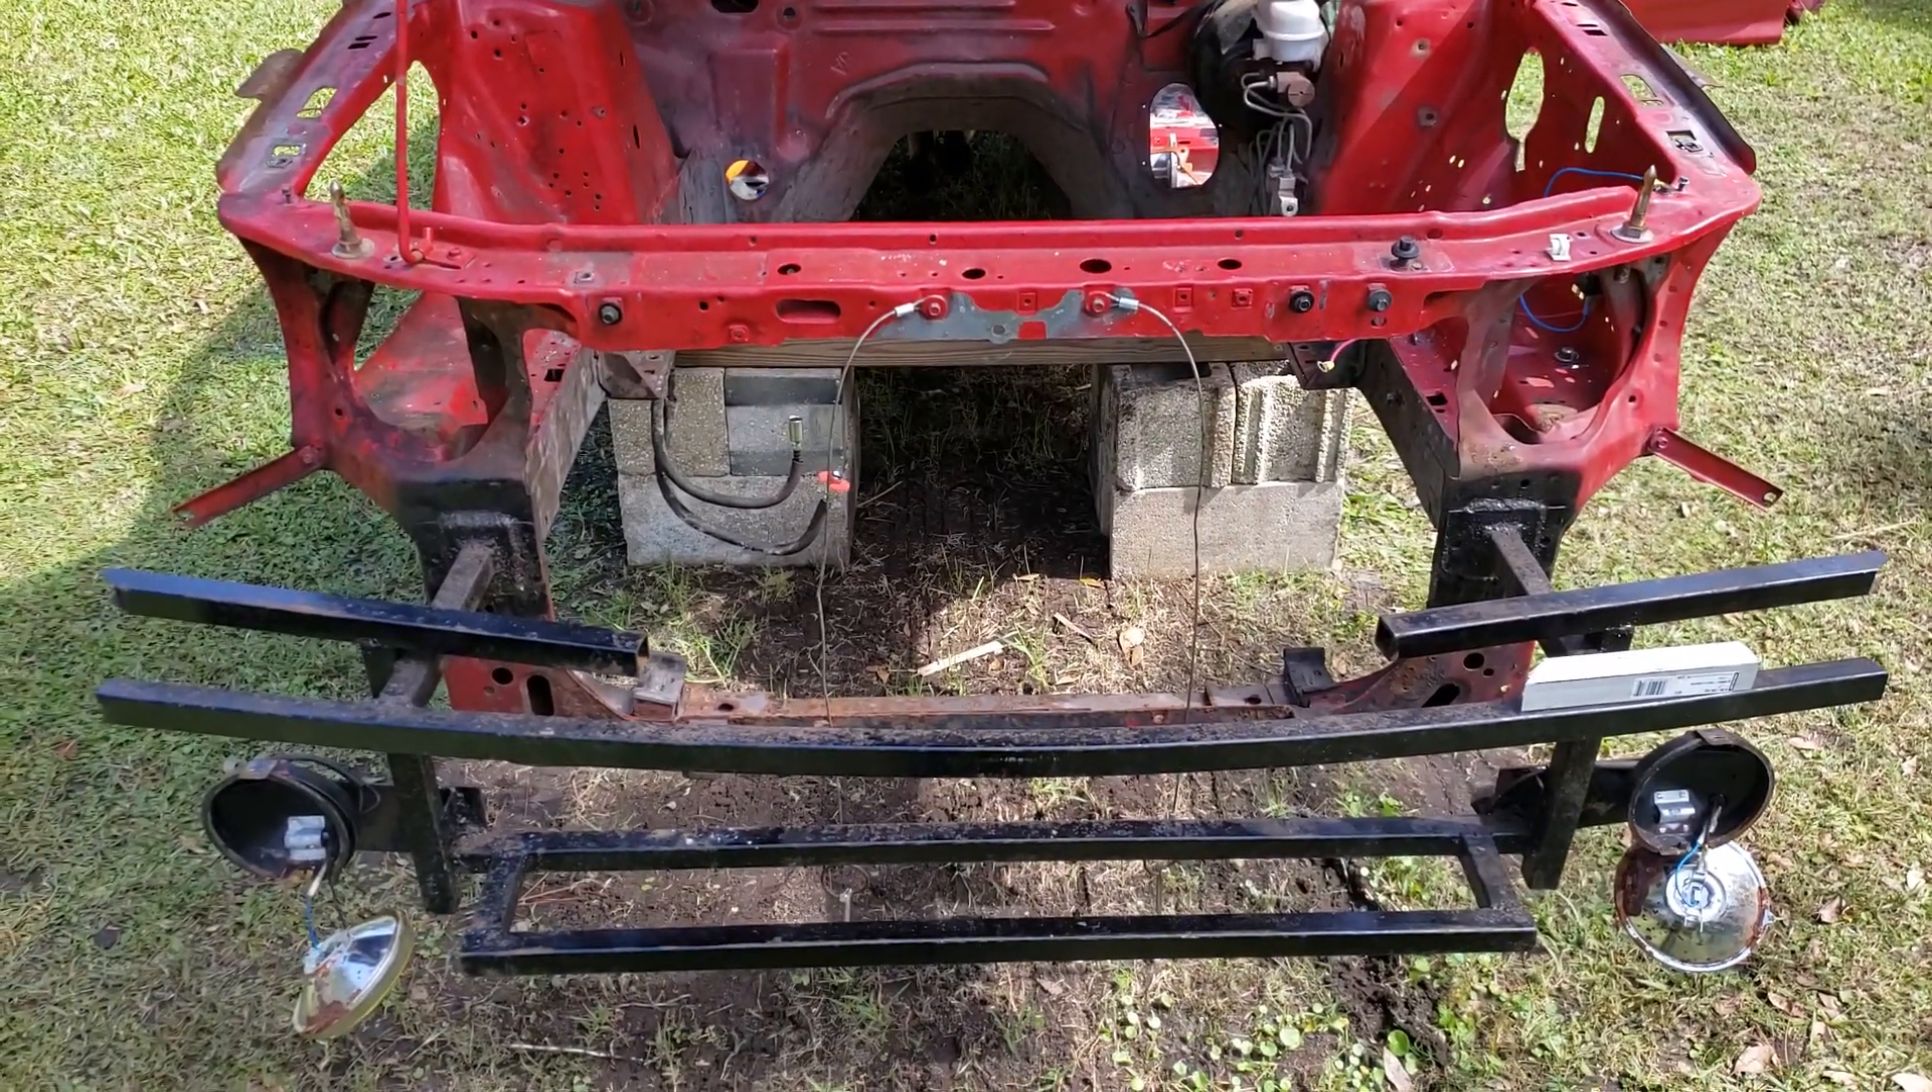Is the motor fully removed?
Yes.